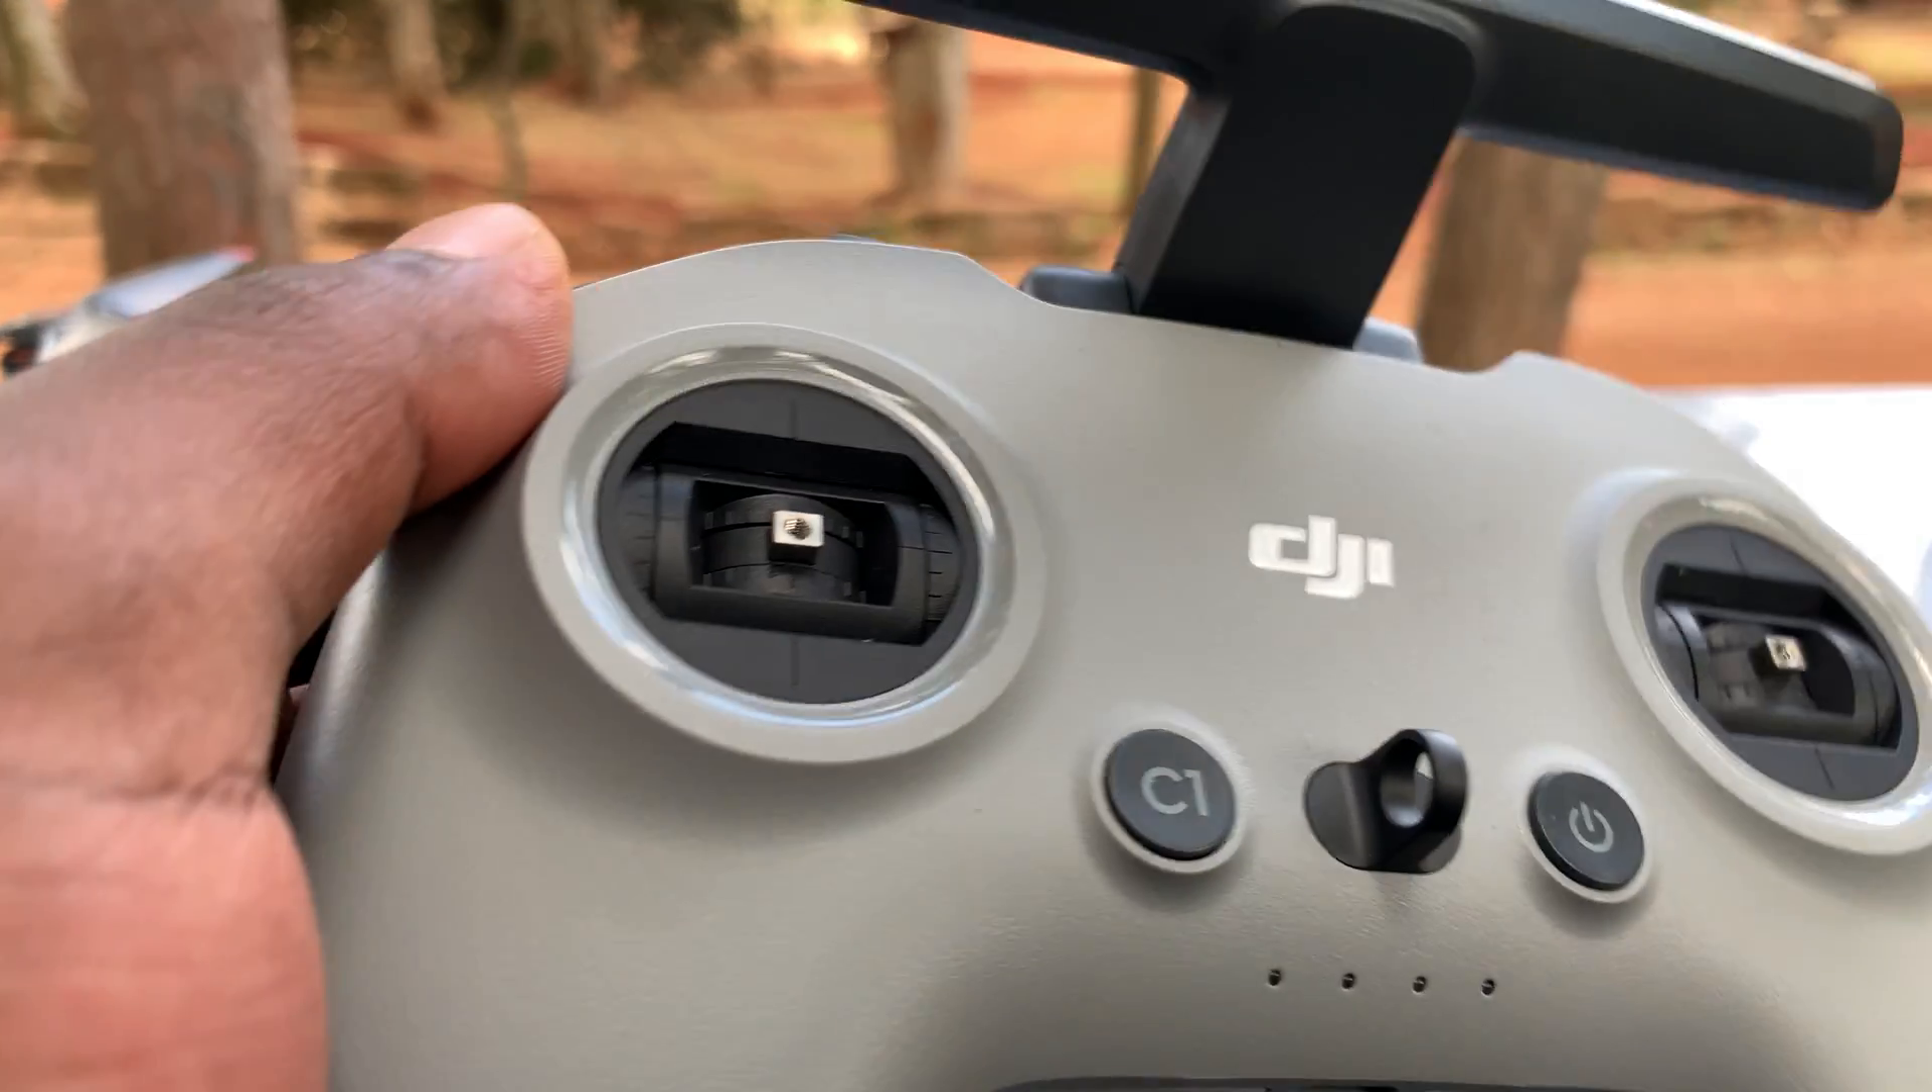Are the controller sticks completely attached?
No.